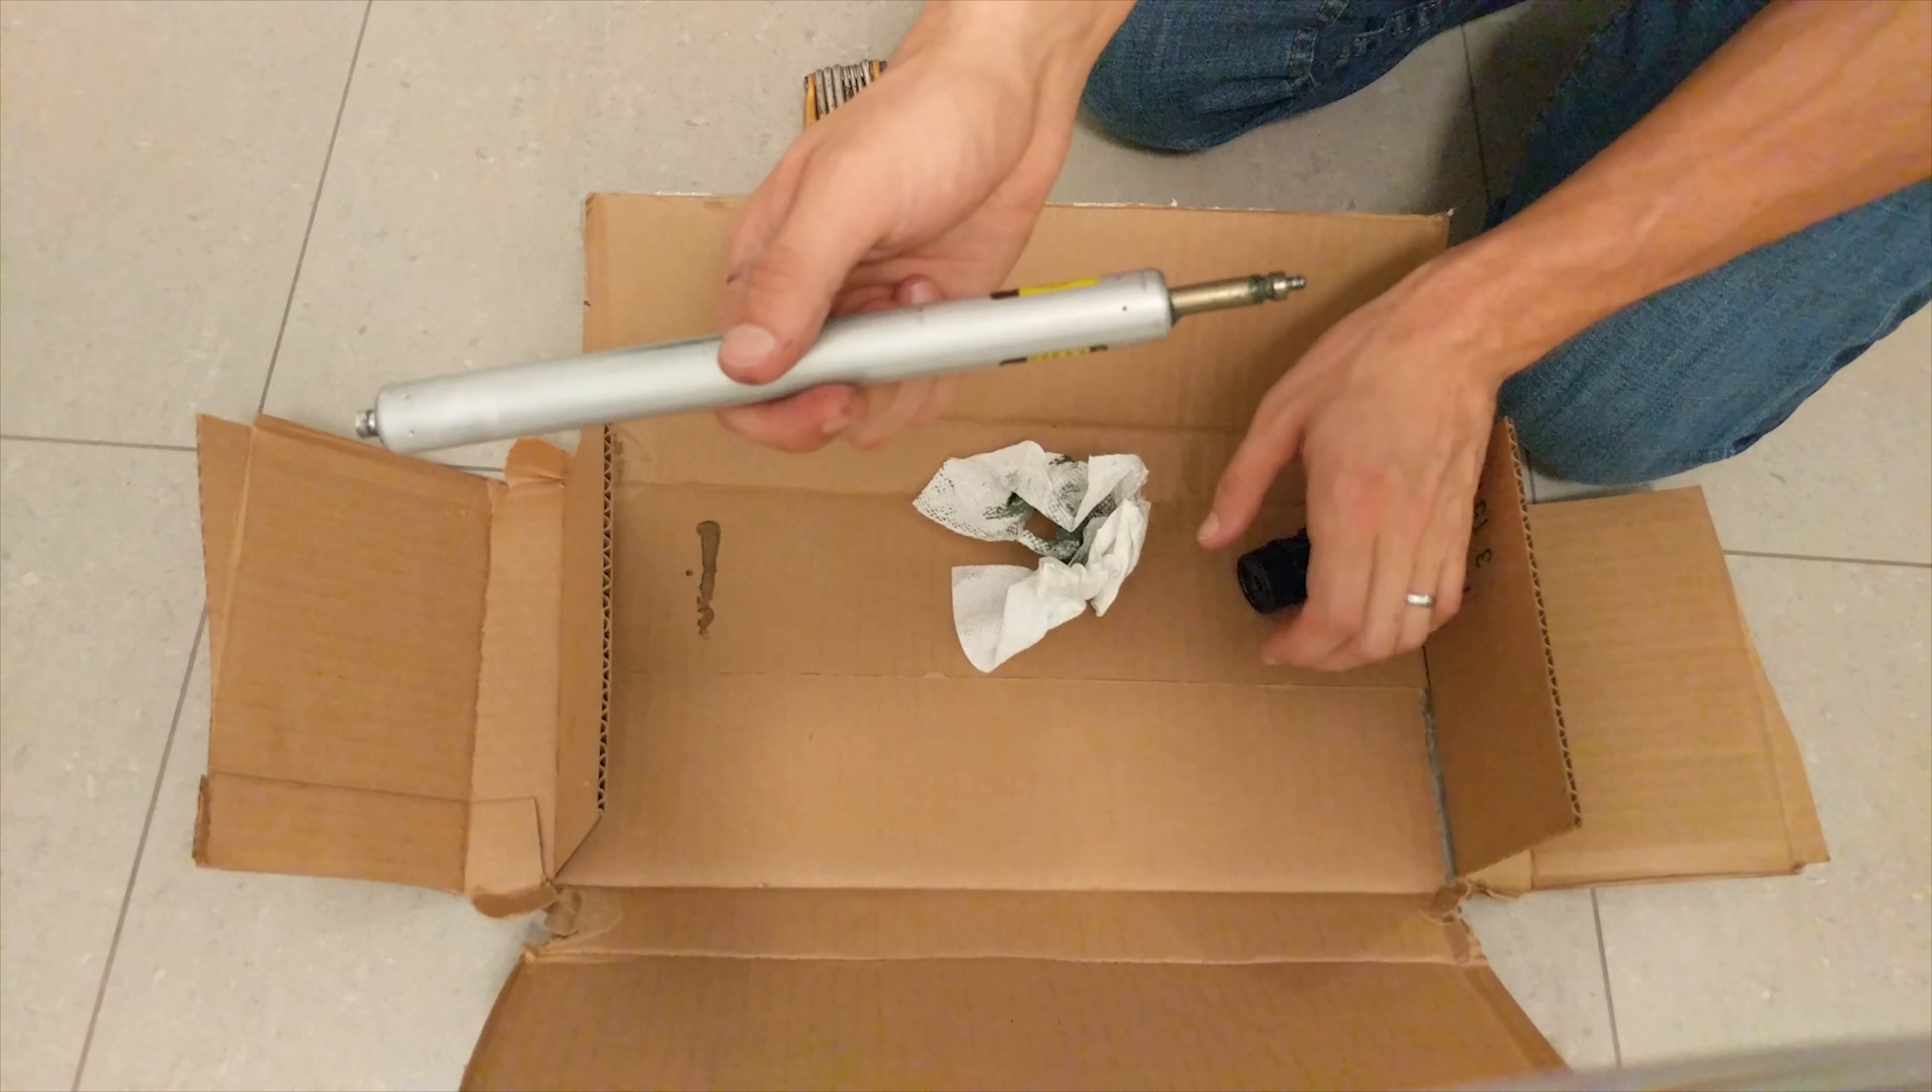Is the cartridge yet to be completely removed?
No.